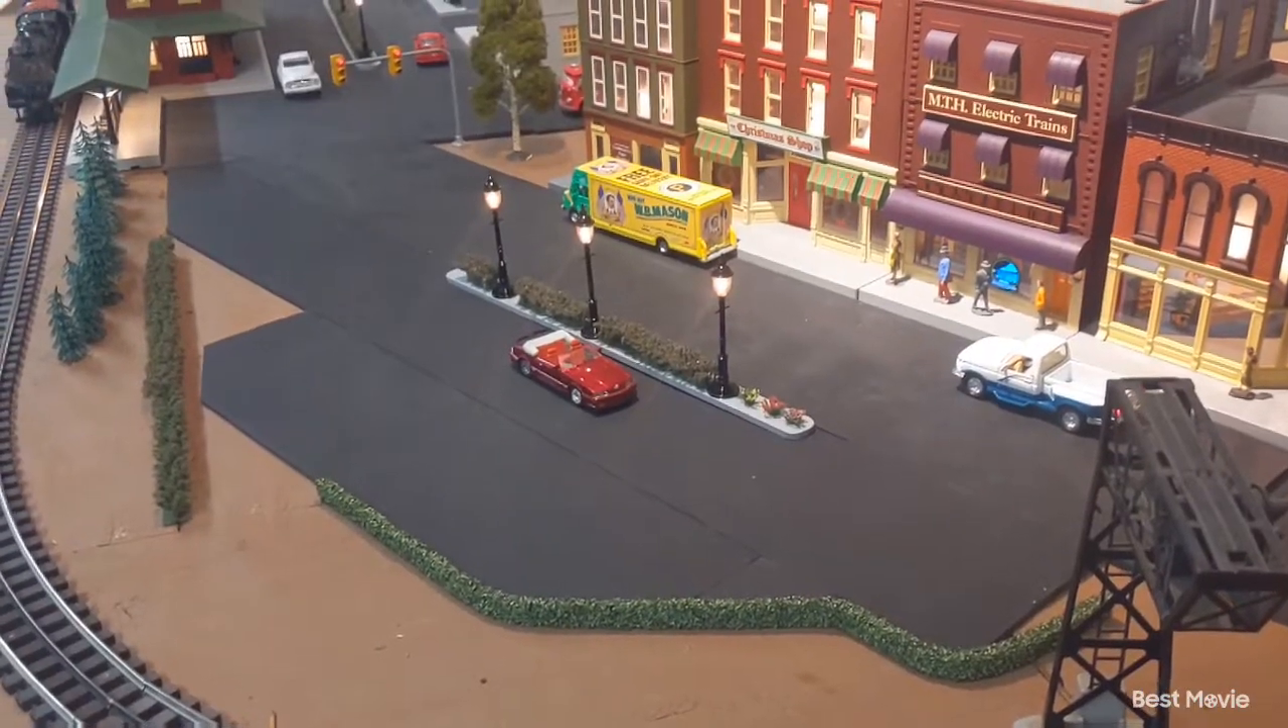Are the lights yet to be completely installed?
No.